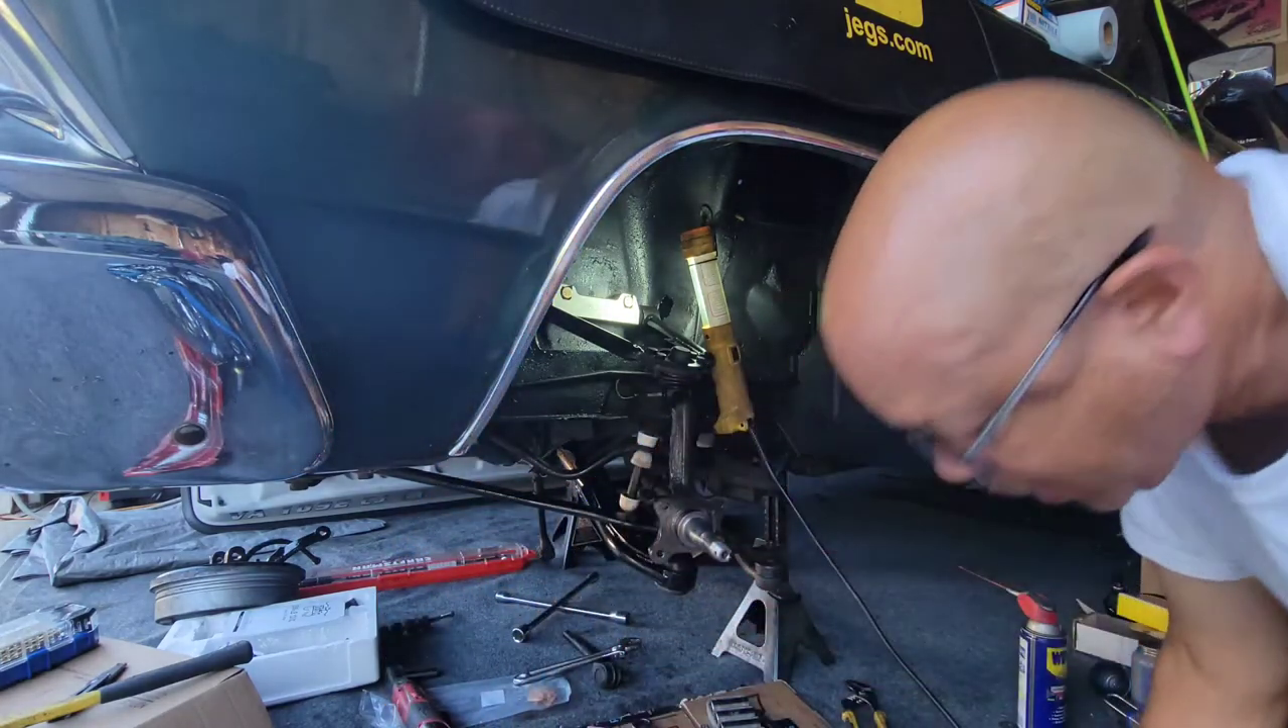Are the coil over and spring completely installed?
No.